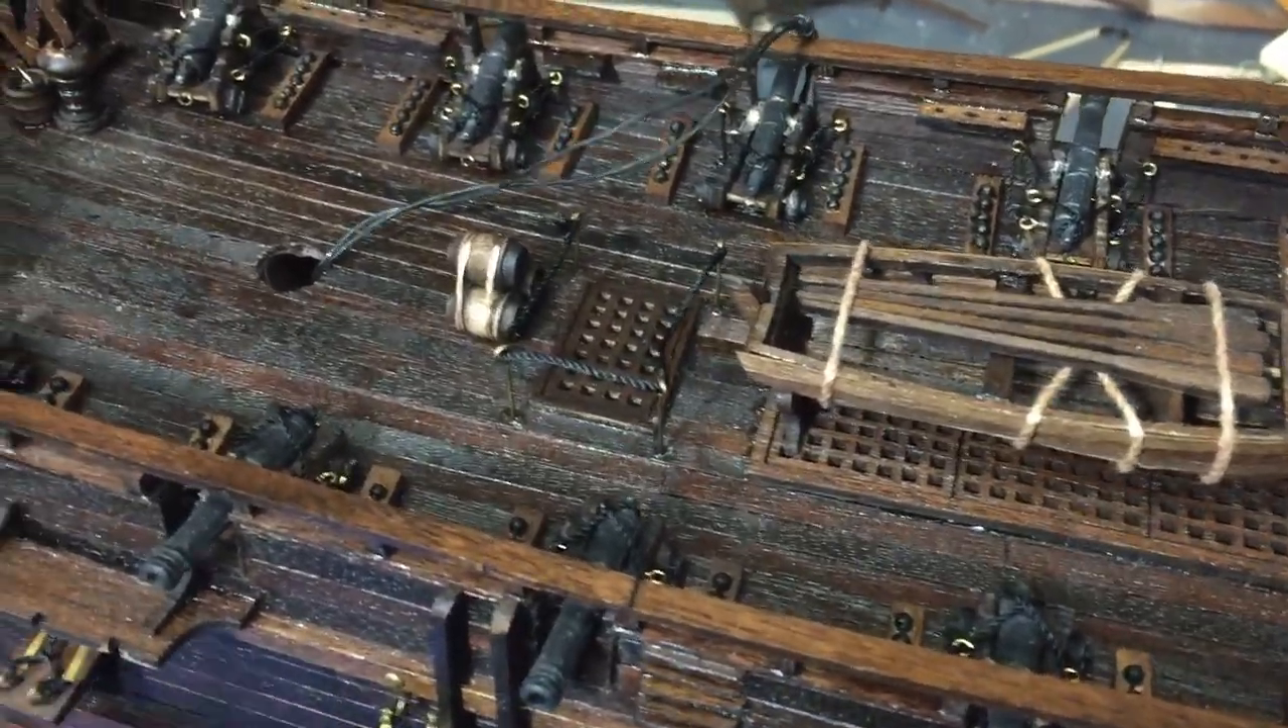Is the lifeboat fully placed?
Yes.